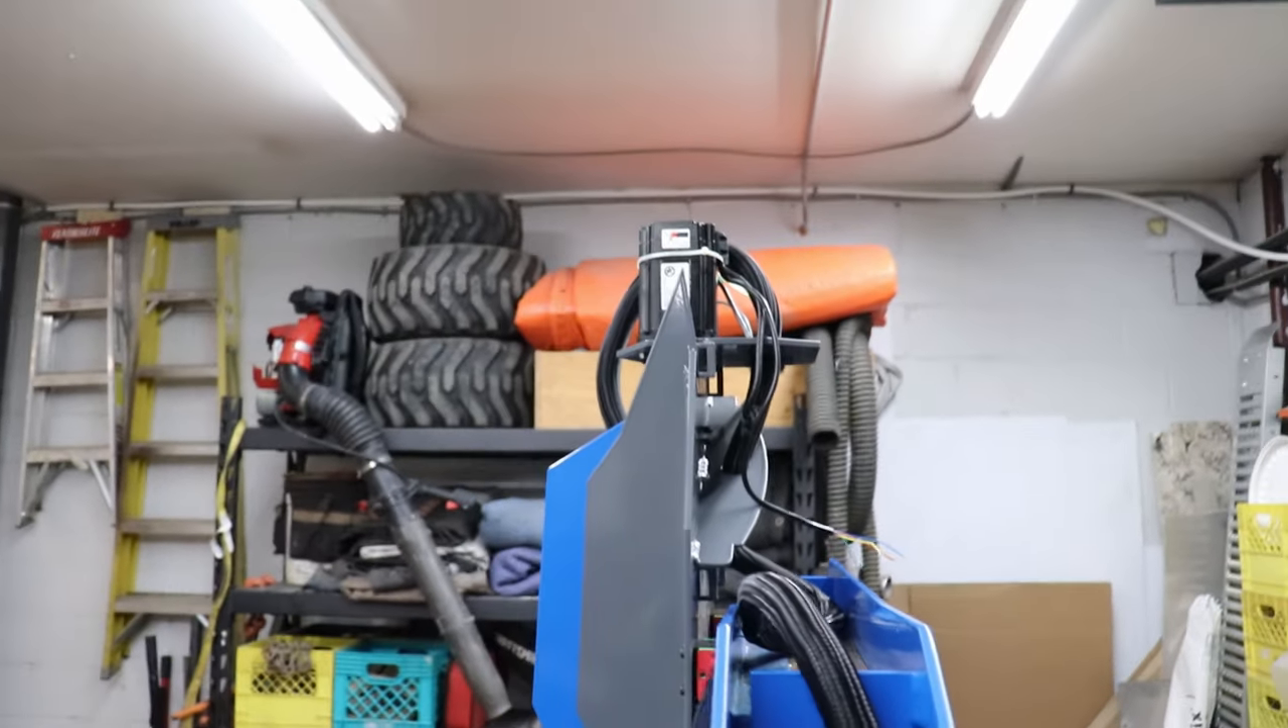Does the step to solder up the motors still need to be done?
Yes.